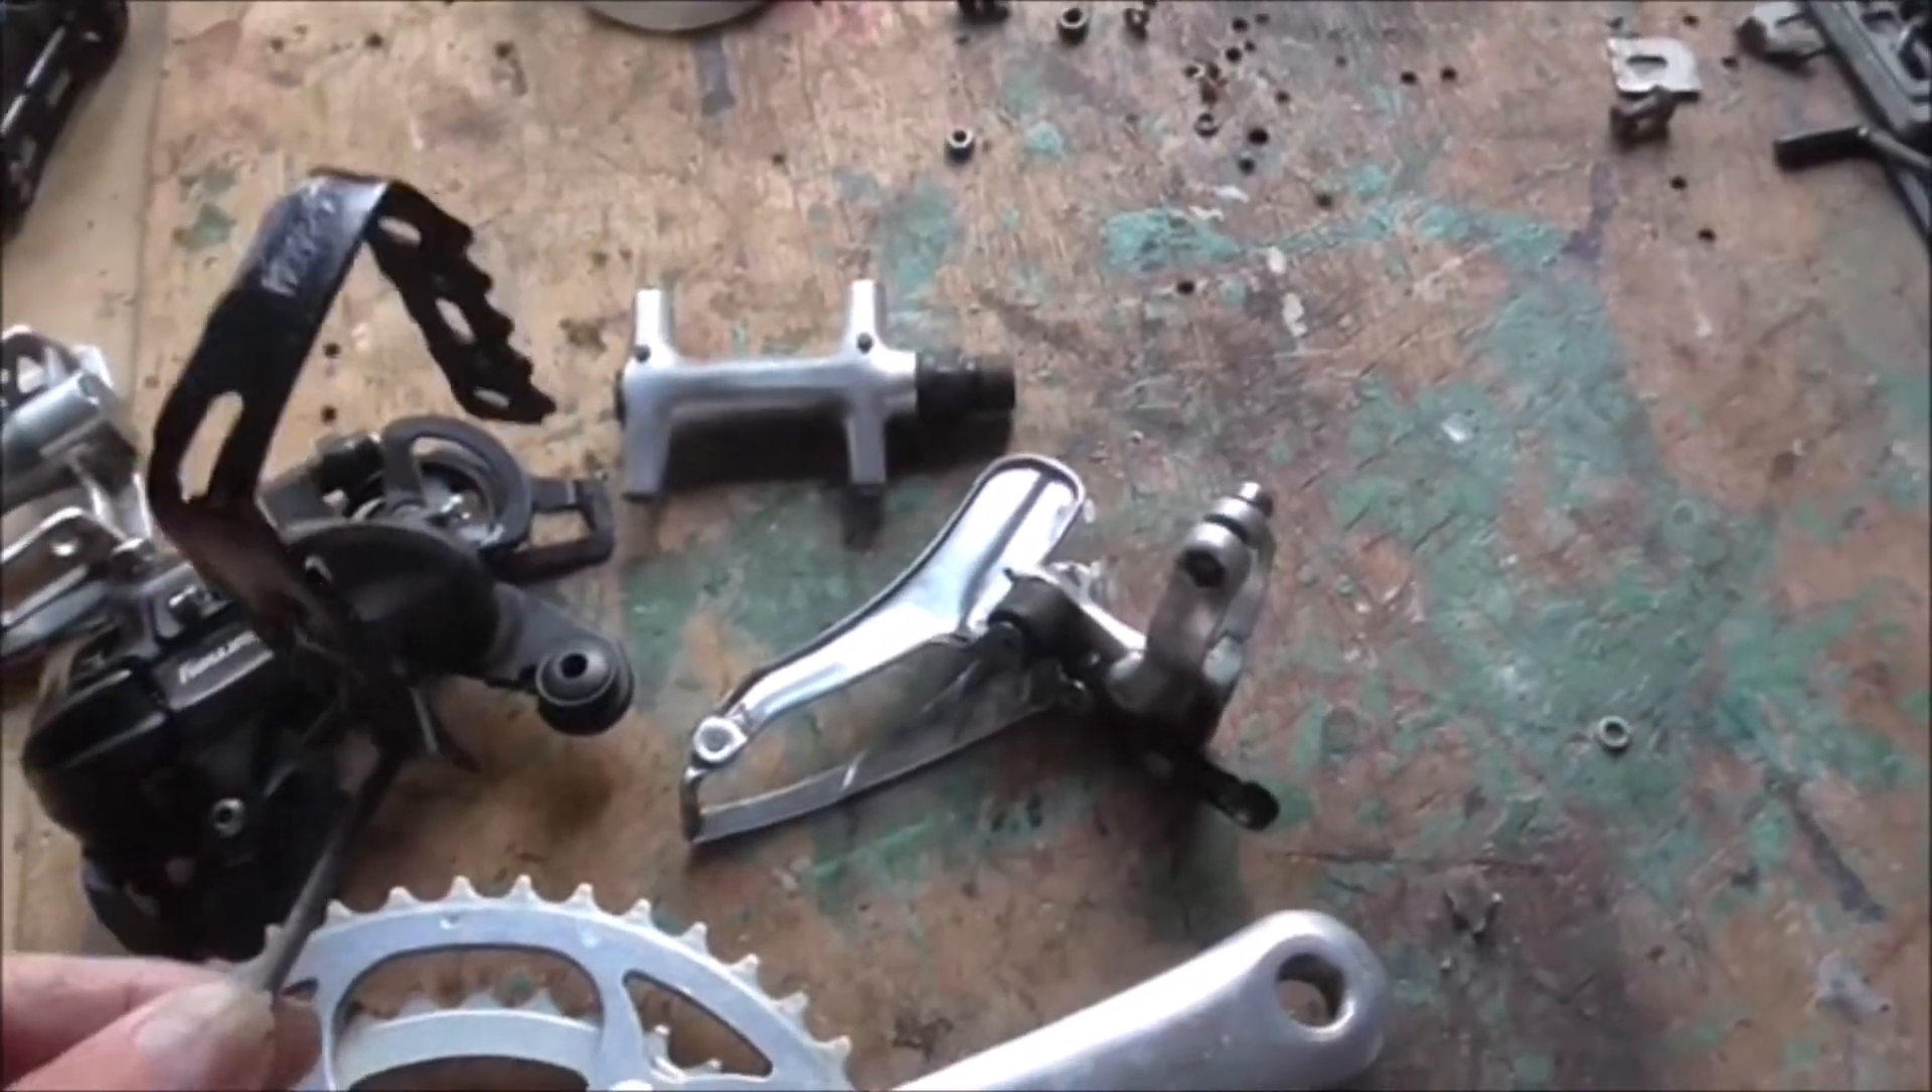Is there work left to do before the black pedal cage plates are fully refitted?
Yes.